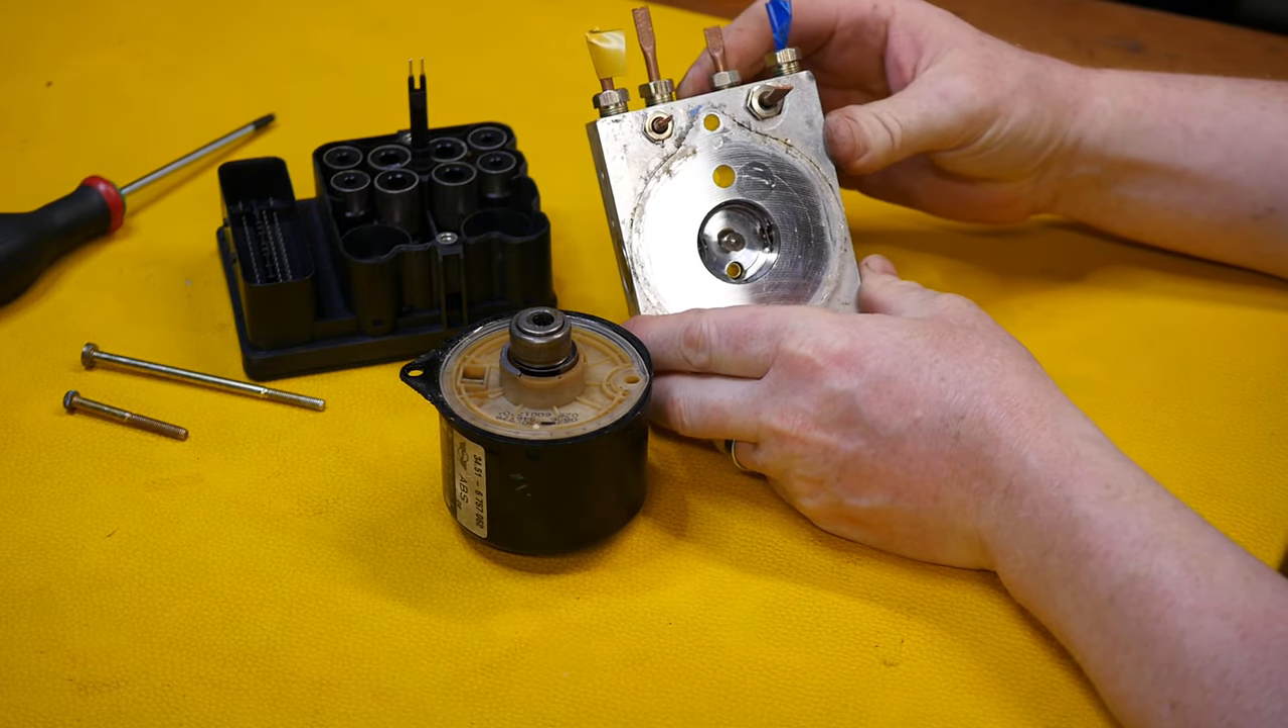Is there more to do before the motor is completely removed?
No.